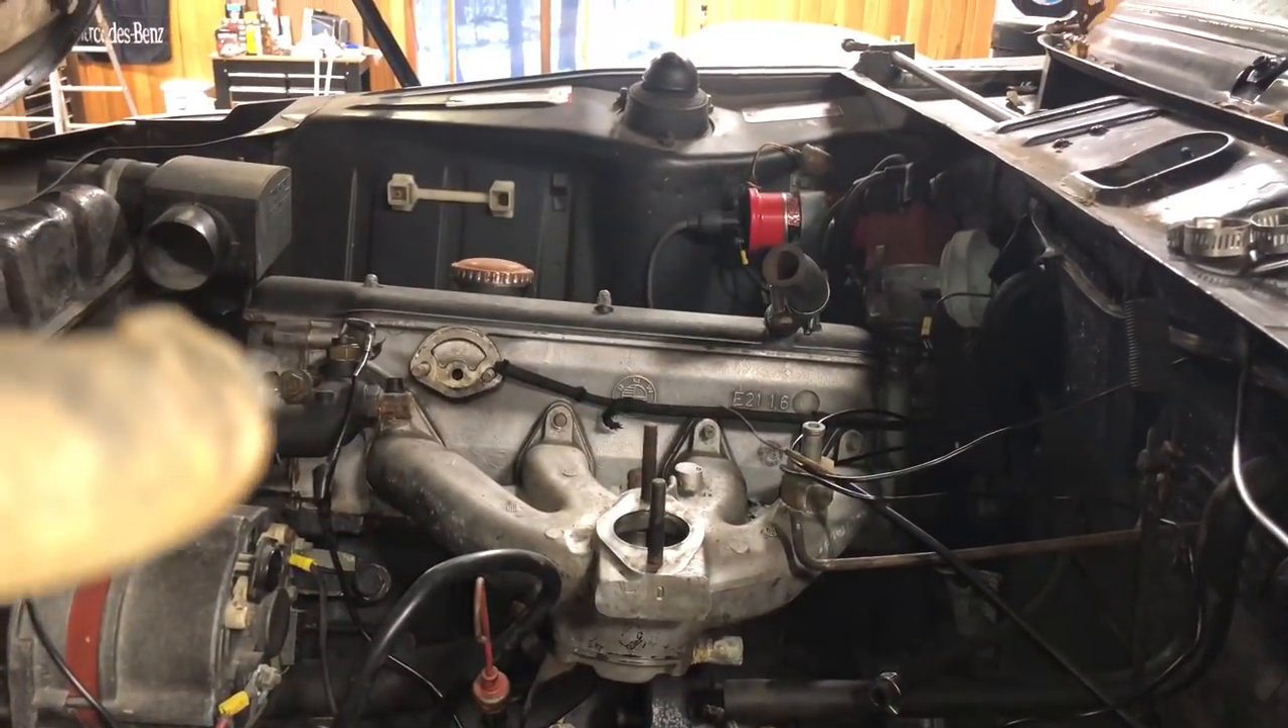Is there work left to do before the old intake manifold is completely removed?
Yes.